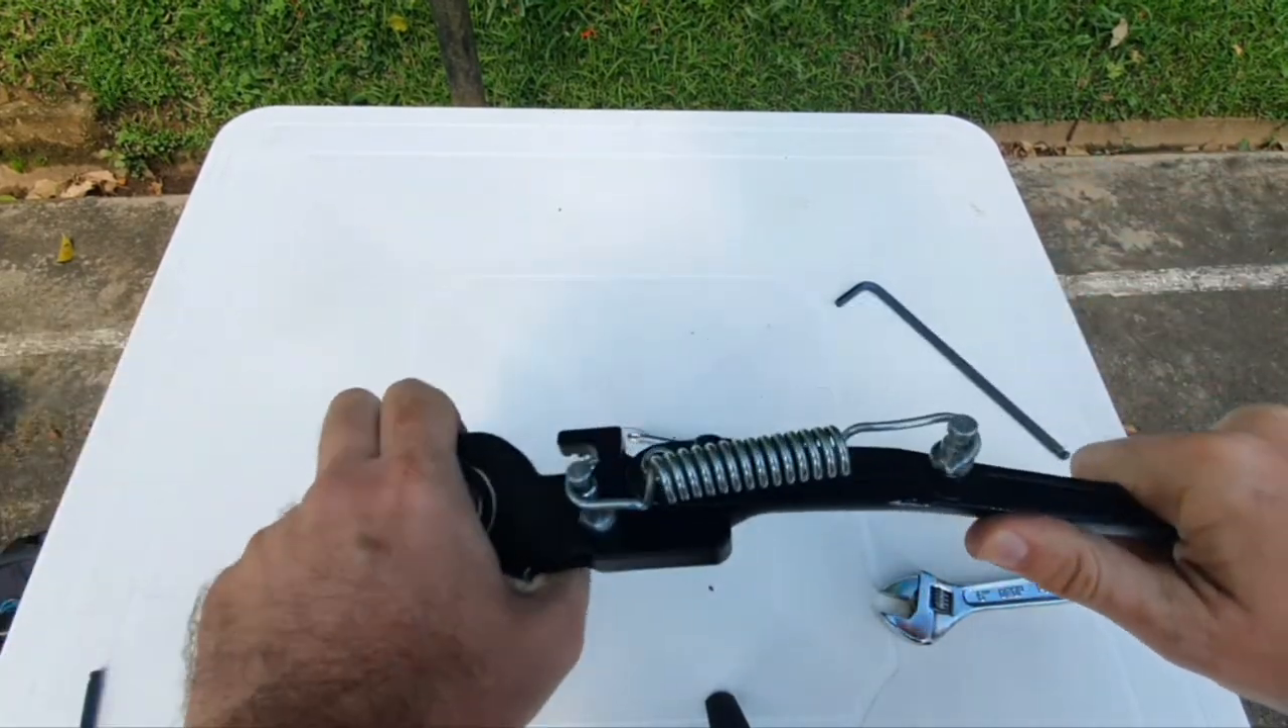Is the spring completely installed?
Yes.